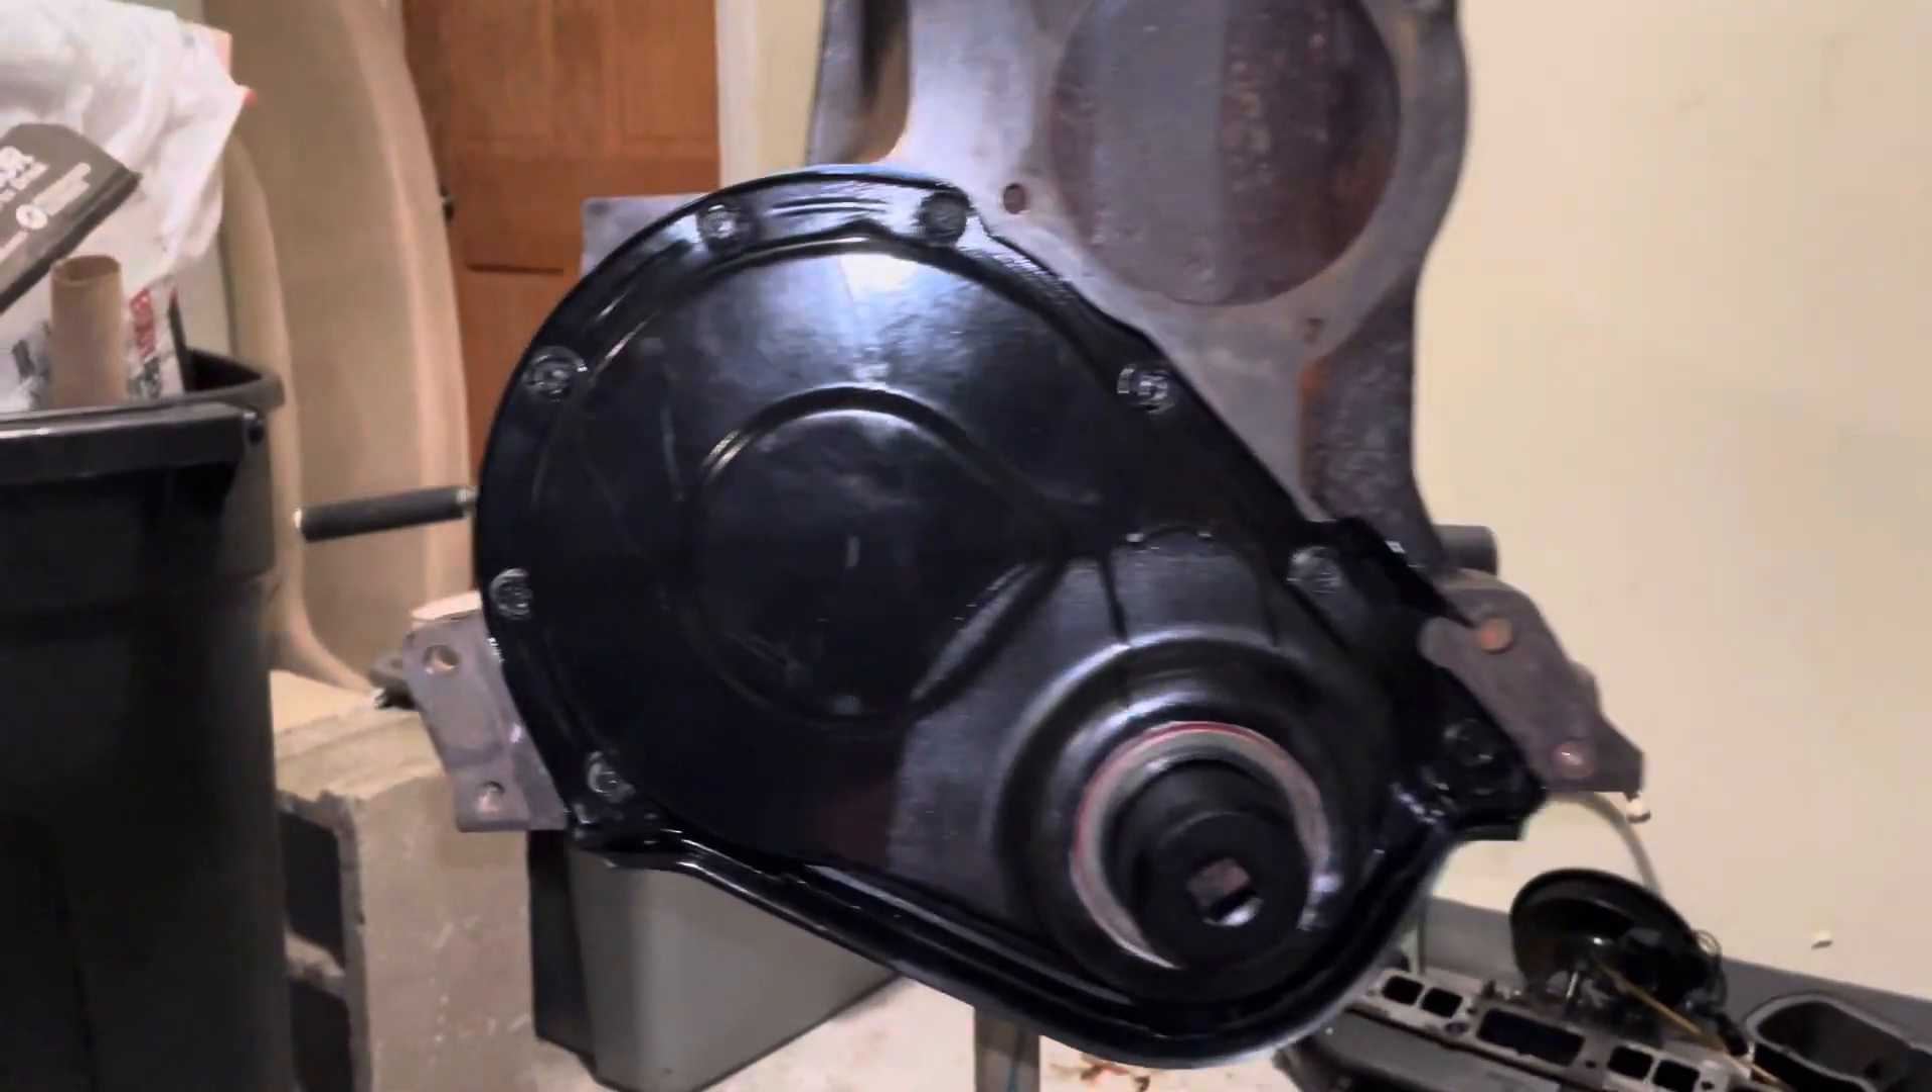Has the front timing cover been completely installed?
Yes.